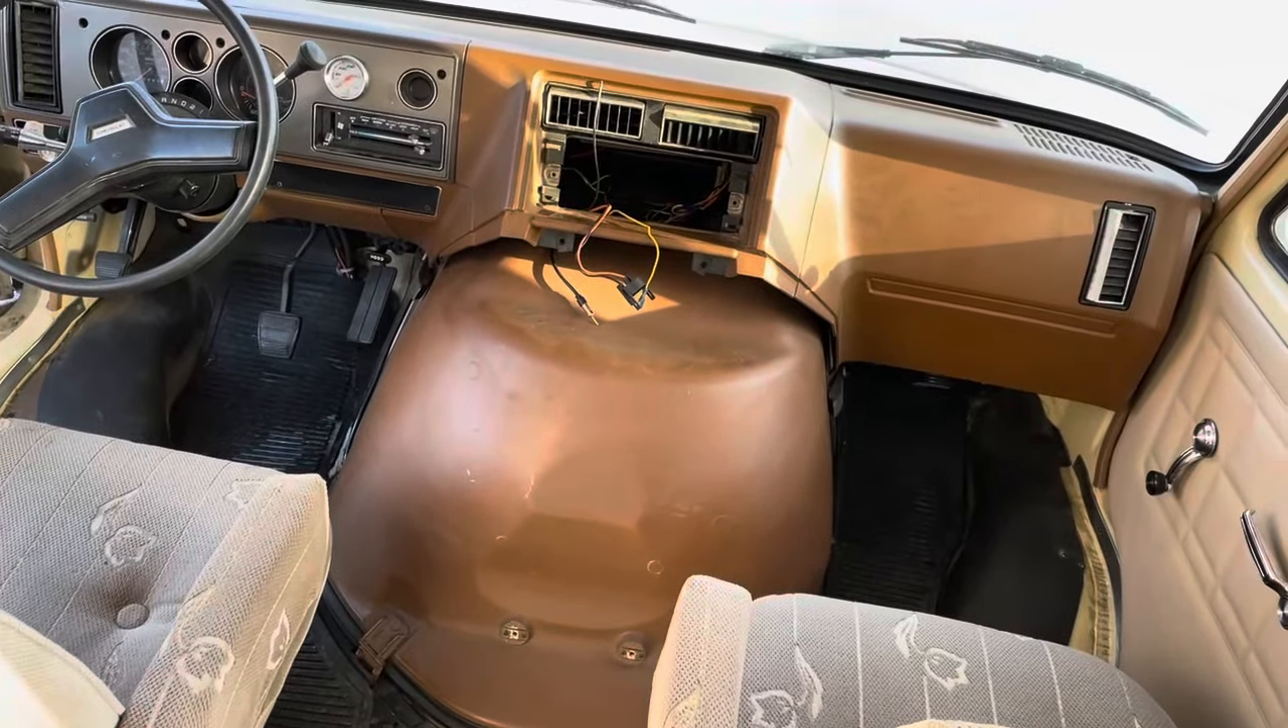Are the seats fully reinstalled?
Yes.